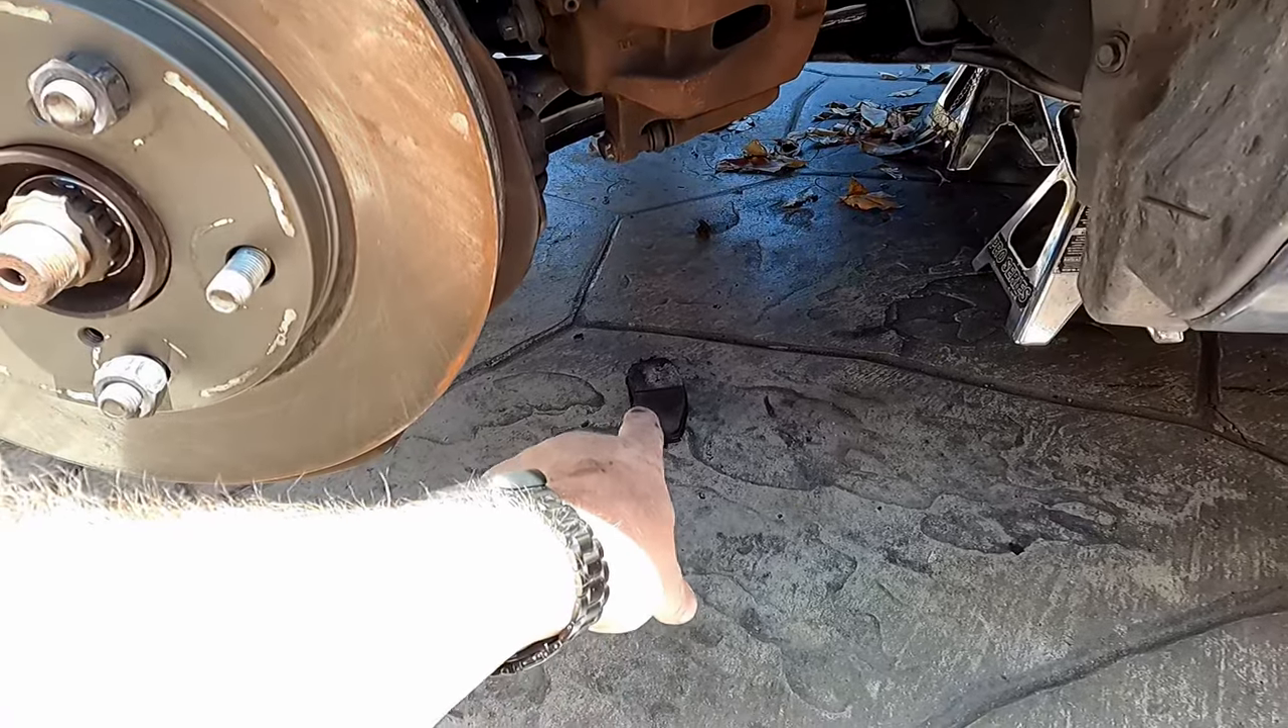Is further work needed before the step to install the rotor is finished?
No.